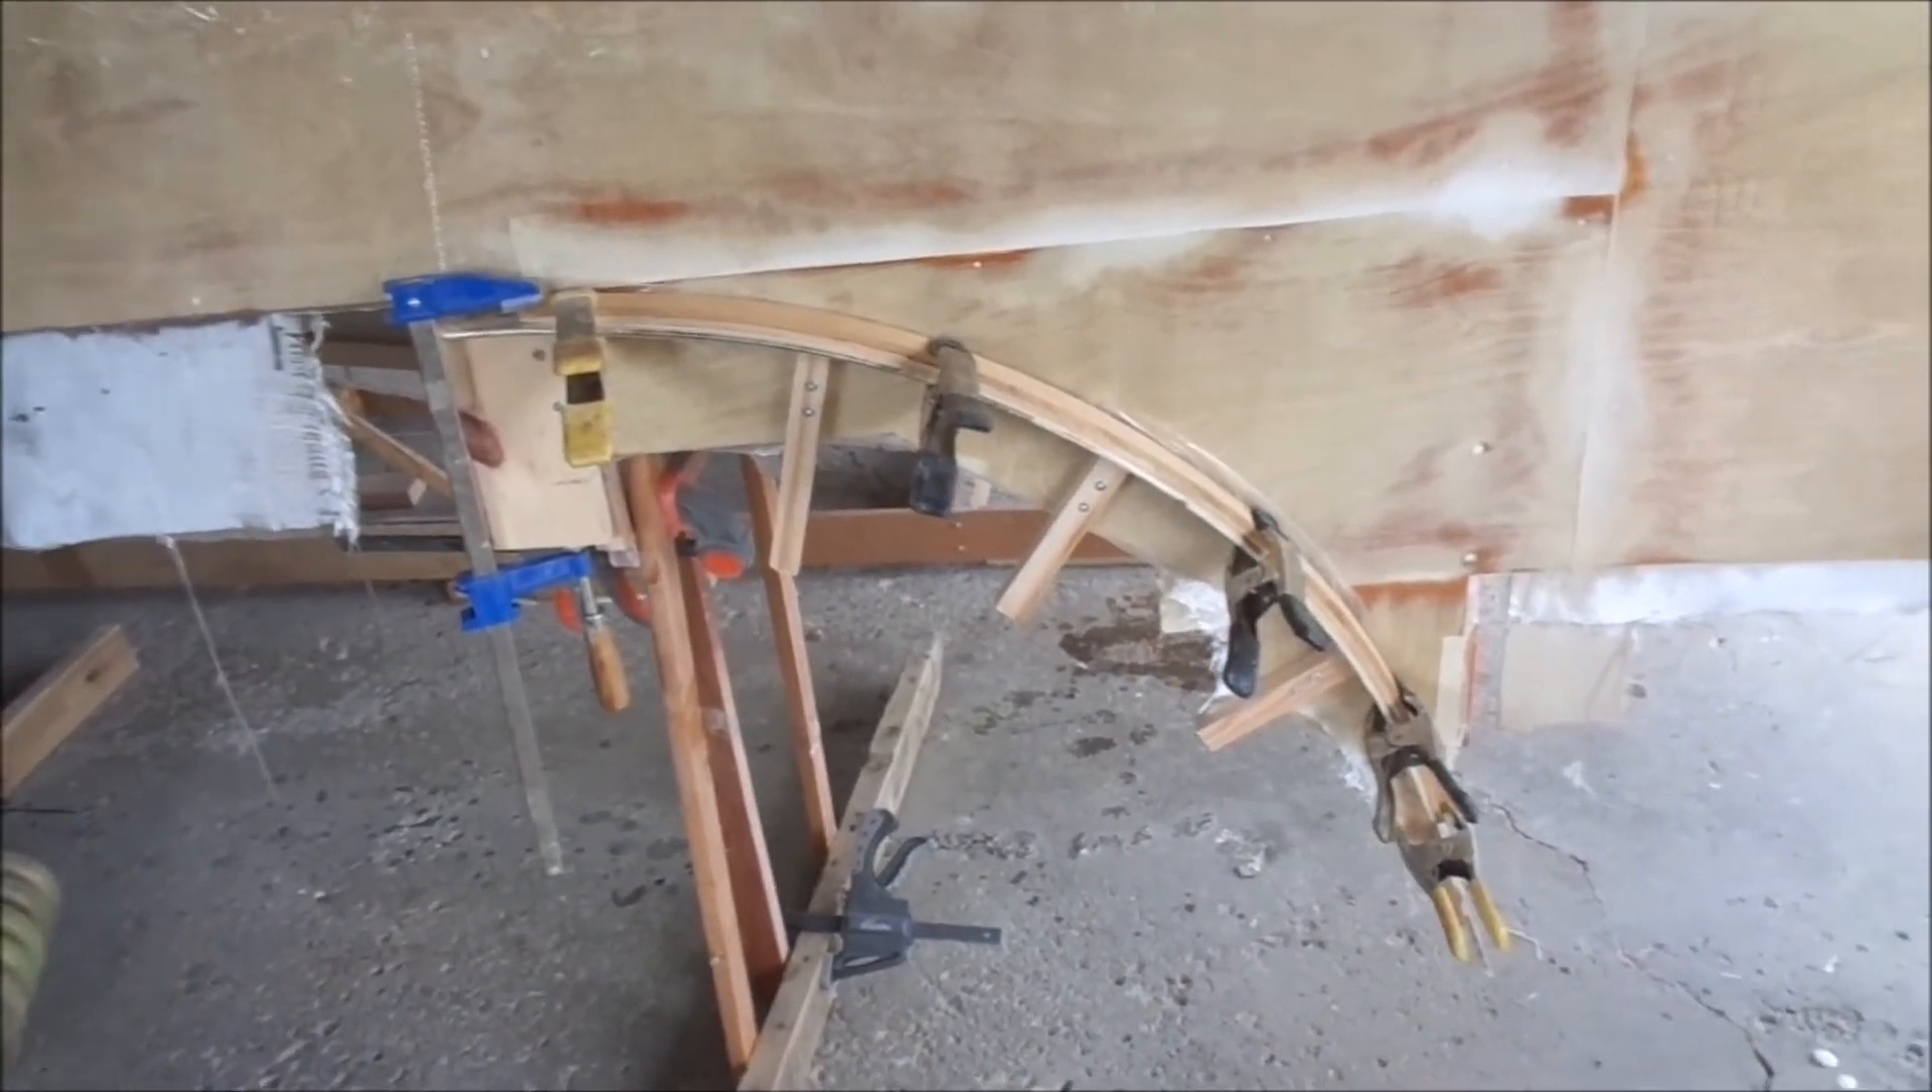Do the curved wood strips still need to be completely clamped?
No.